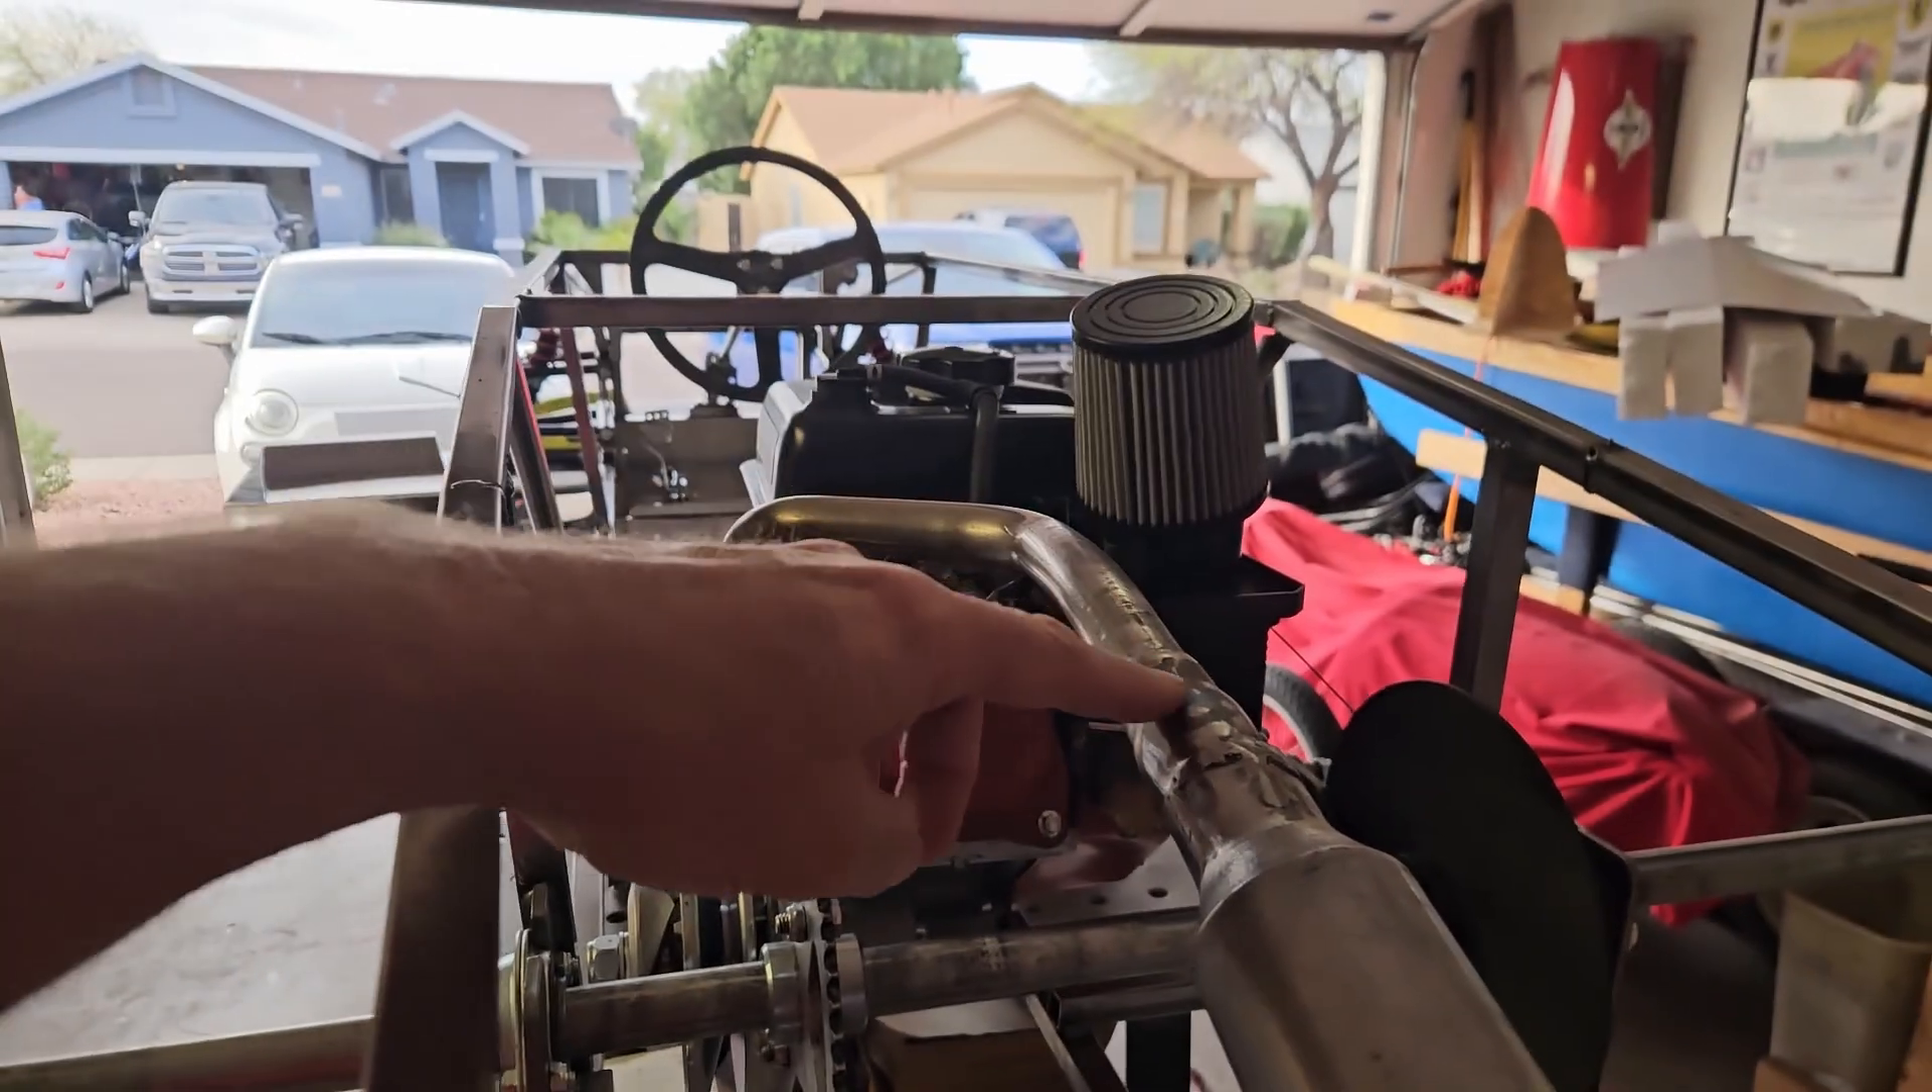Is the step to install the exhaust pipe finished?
Yes.